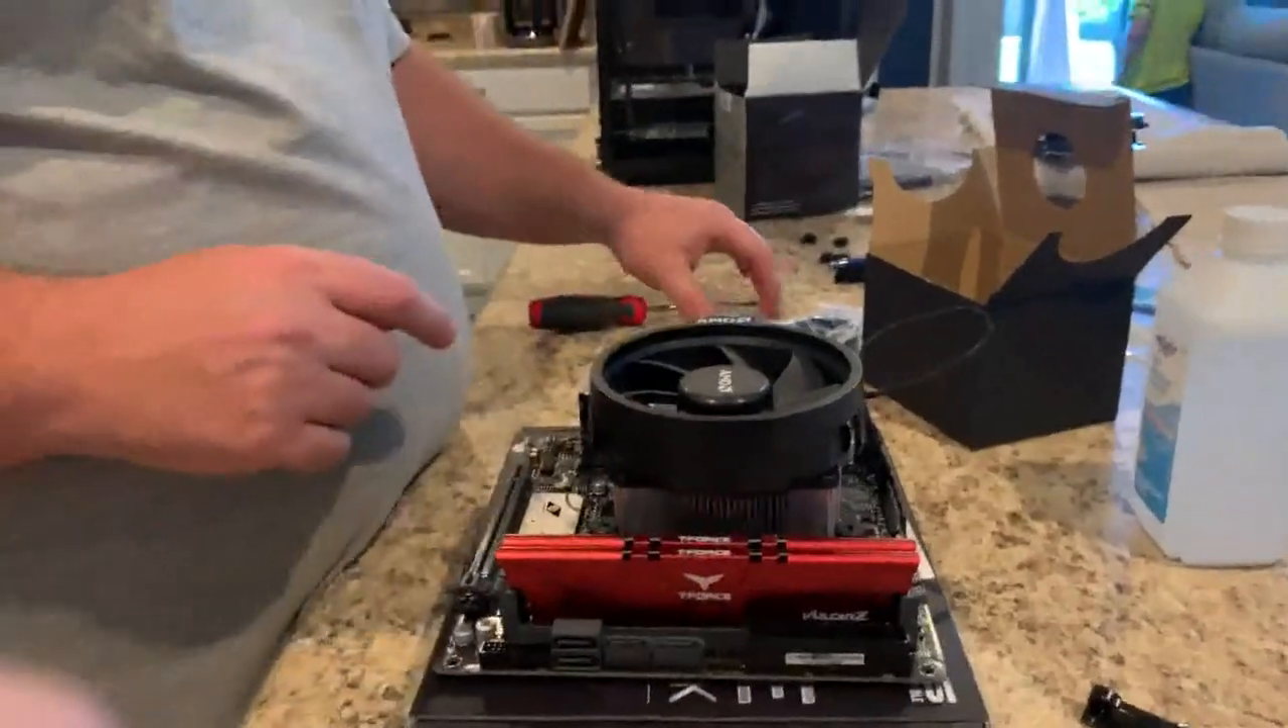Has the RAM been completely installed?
Yes.